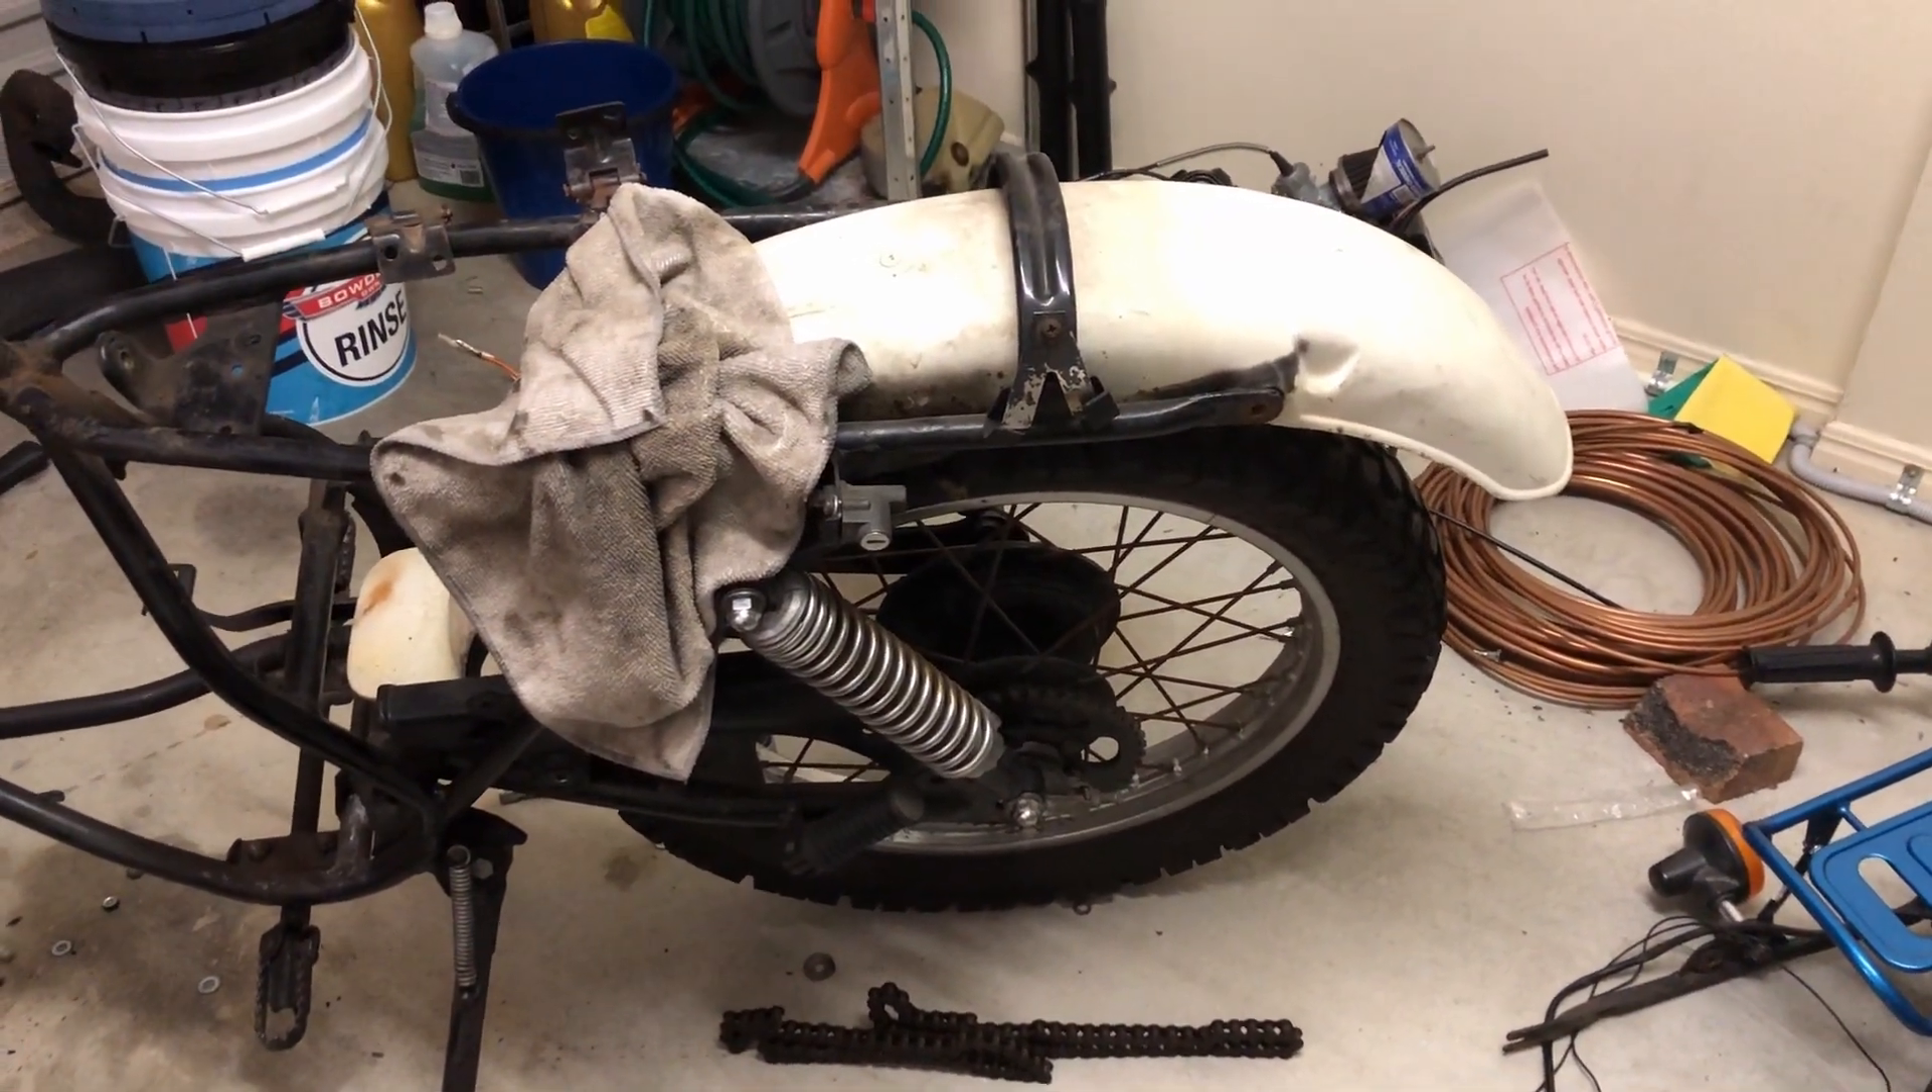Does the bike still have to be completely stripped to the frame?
Yes.